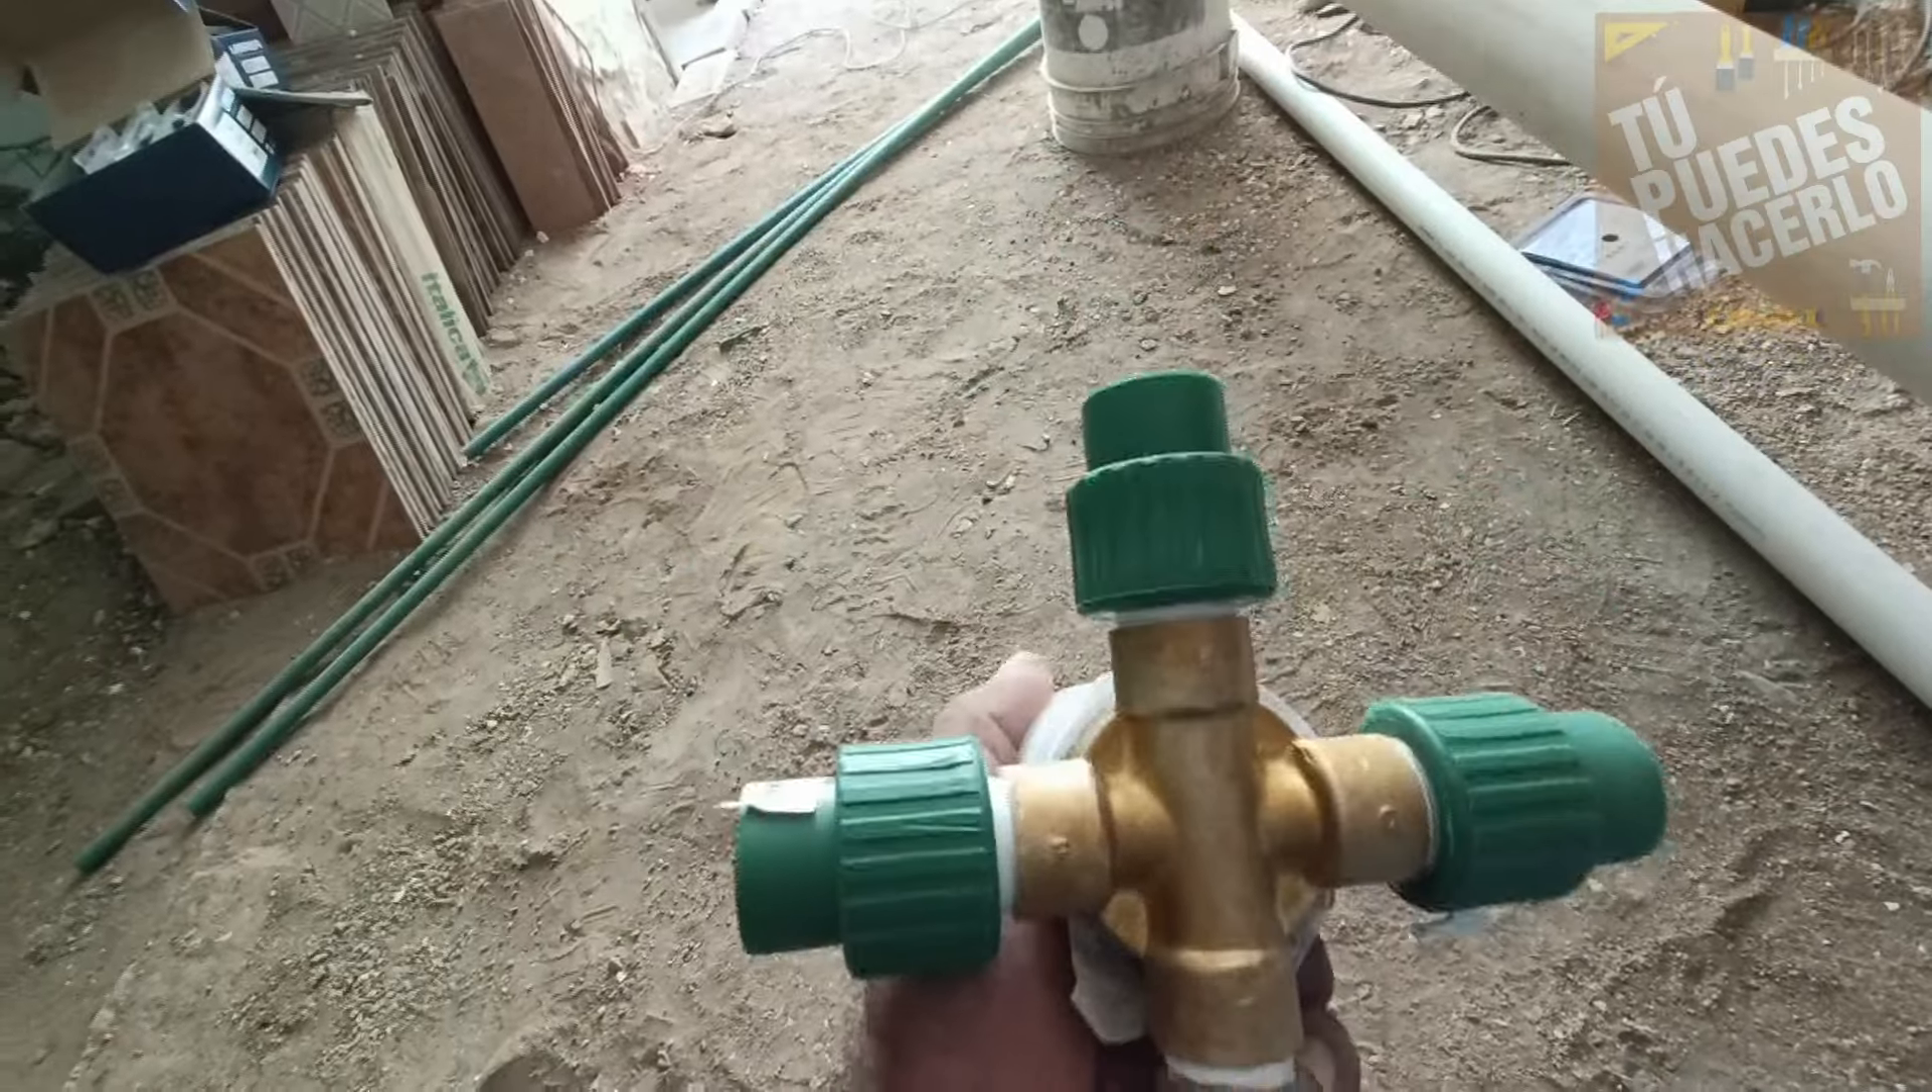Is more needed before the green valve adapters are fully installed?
No.